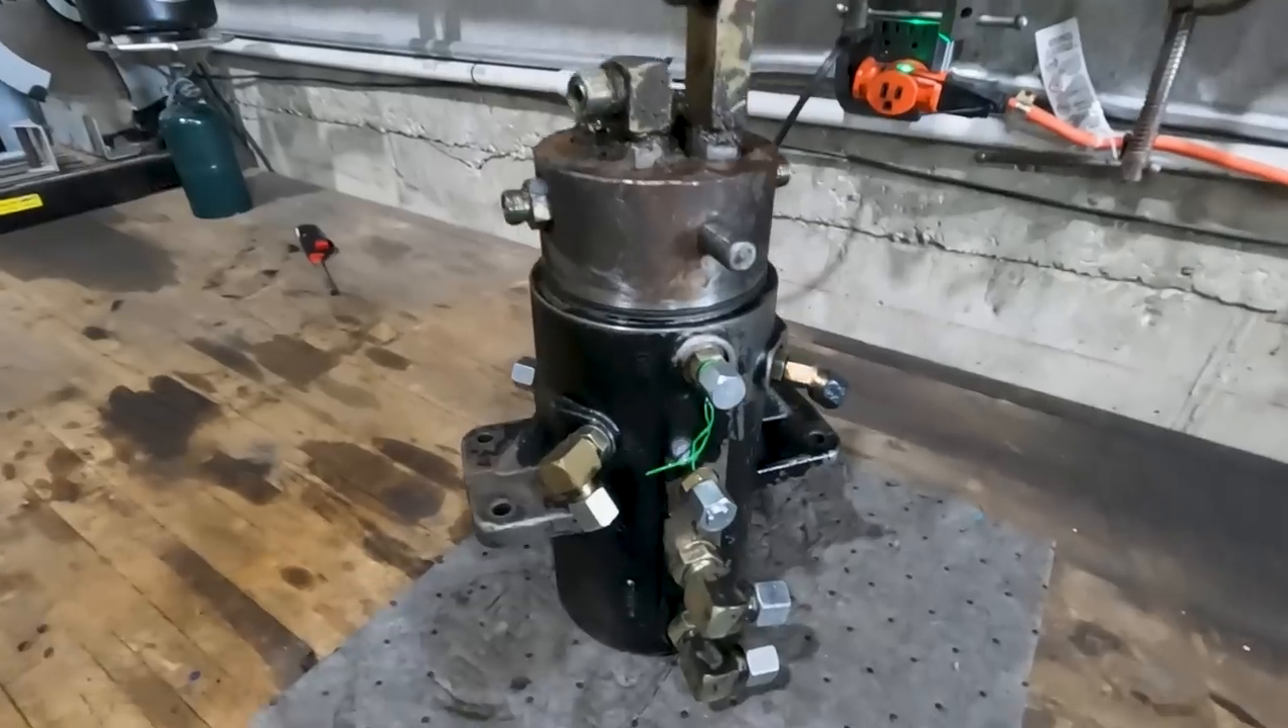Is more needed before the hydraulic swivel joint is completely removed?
No.